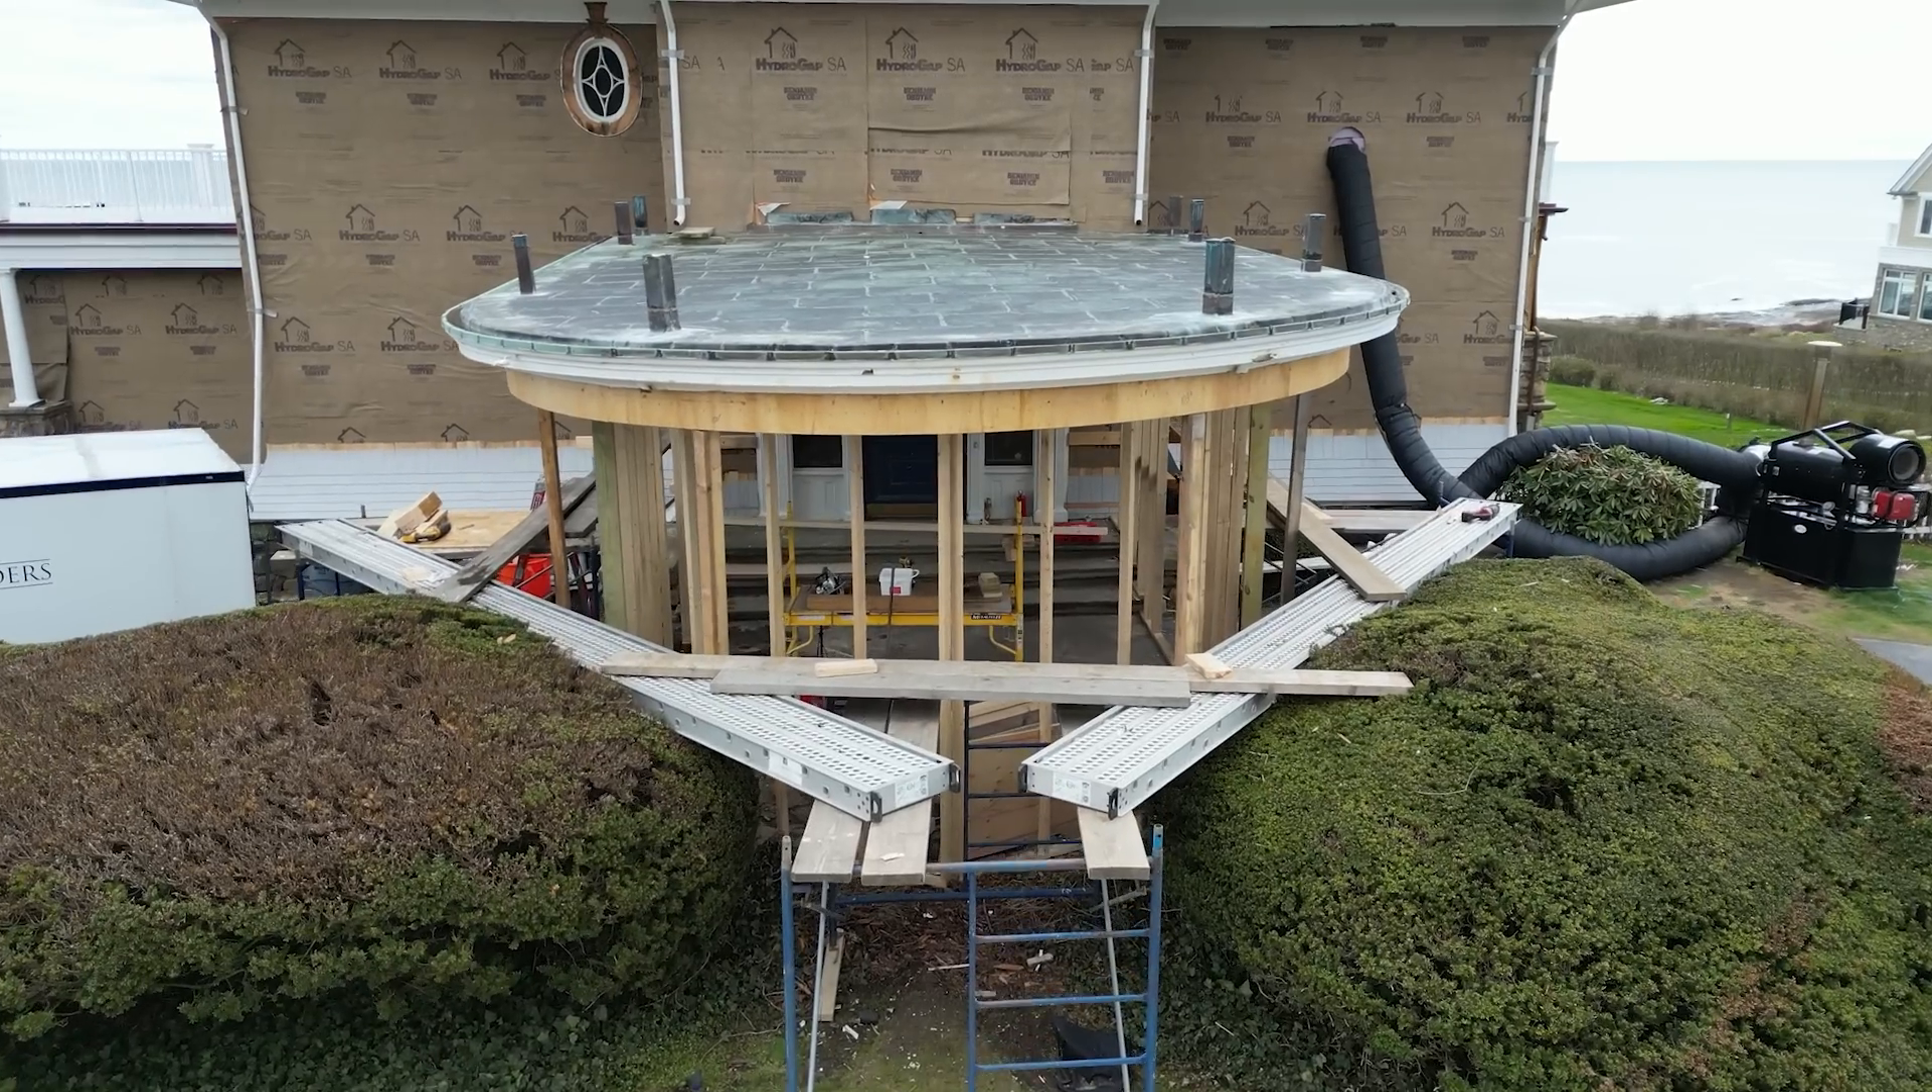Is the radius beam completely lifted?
Yes.